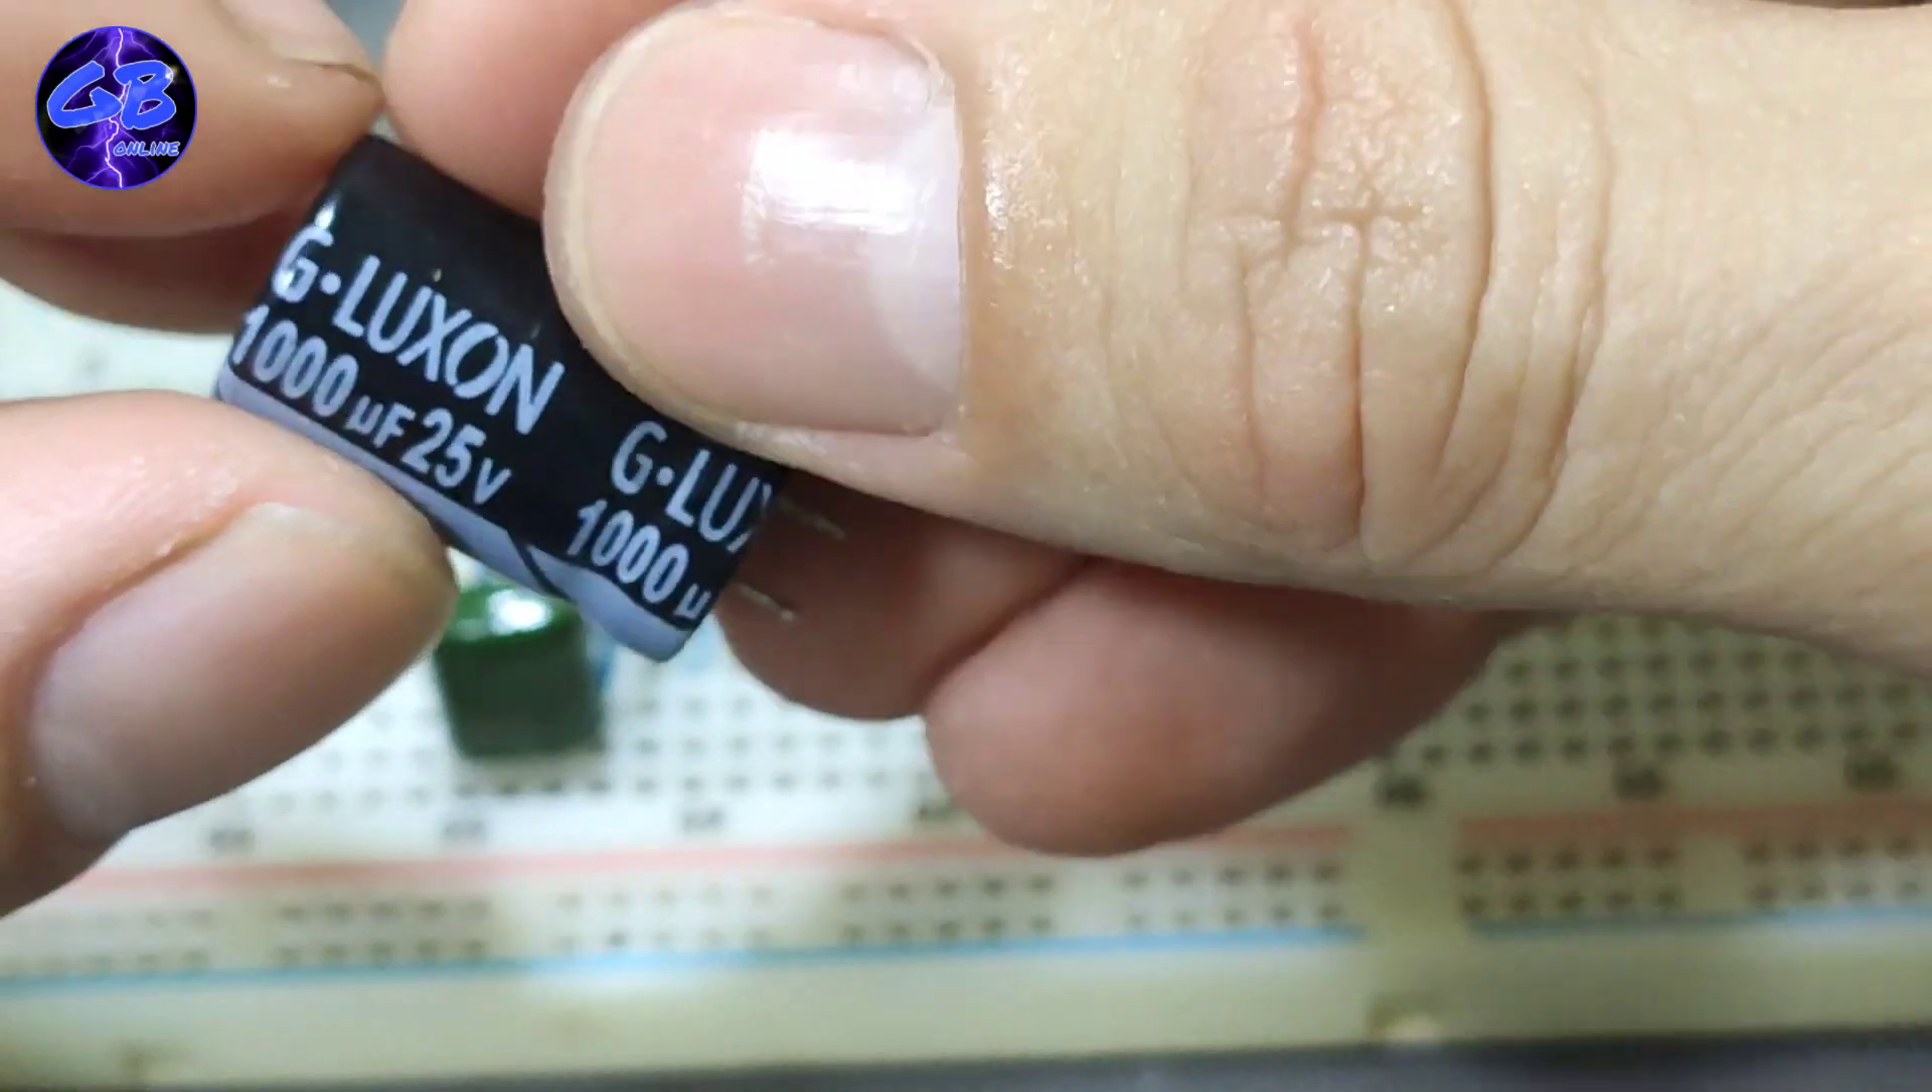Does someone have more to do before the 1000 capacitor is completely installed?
Yes.